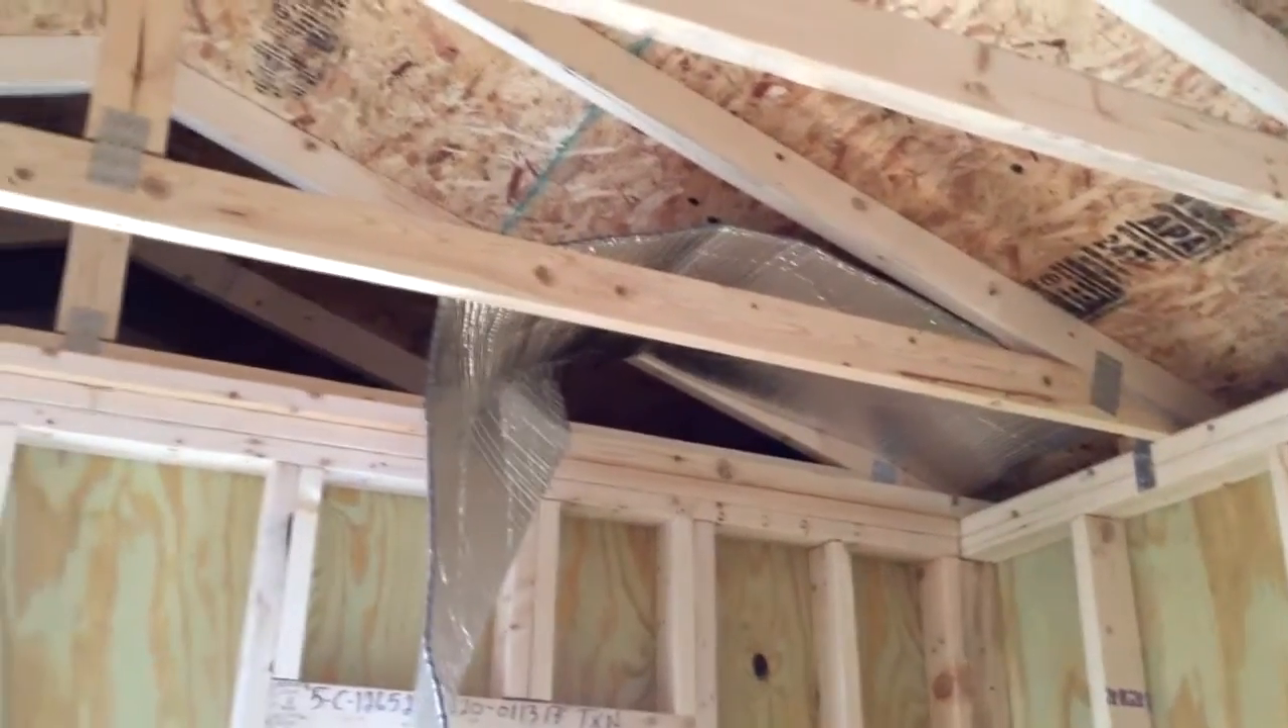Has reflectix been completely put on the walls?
No.